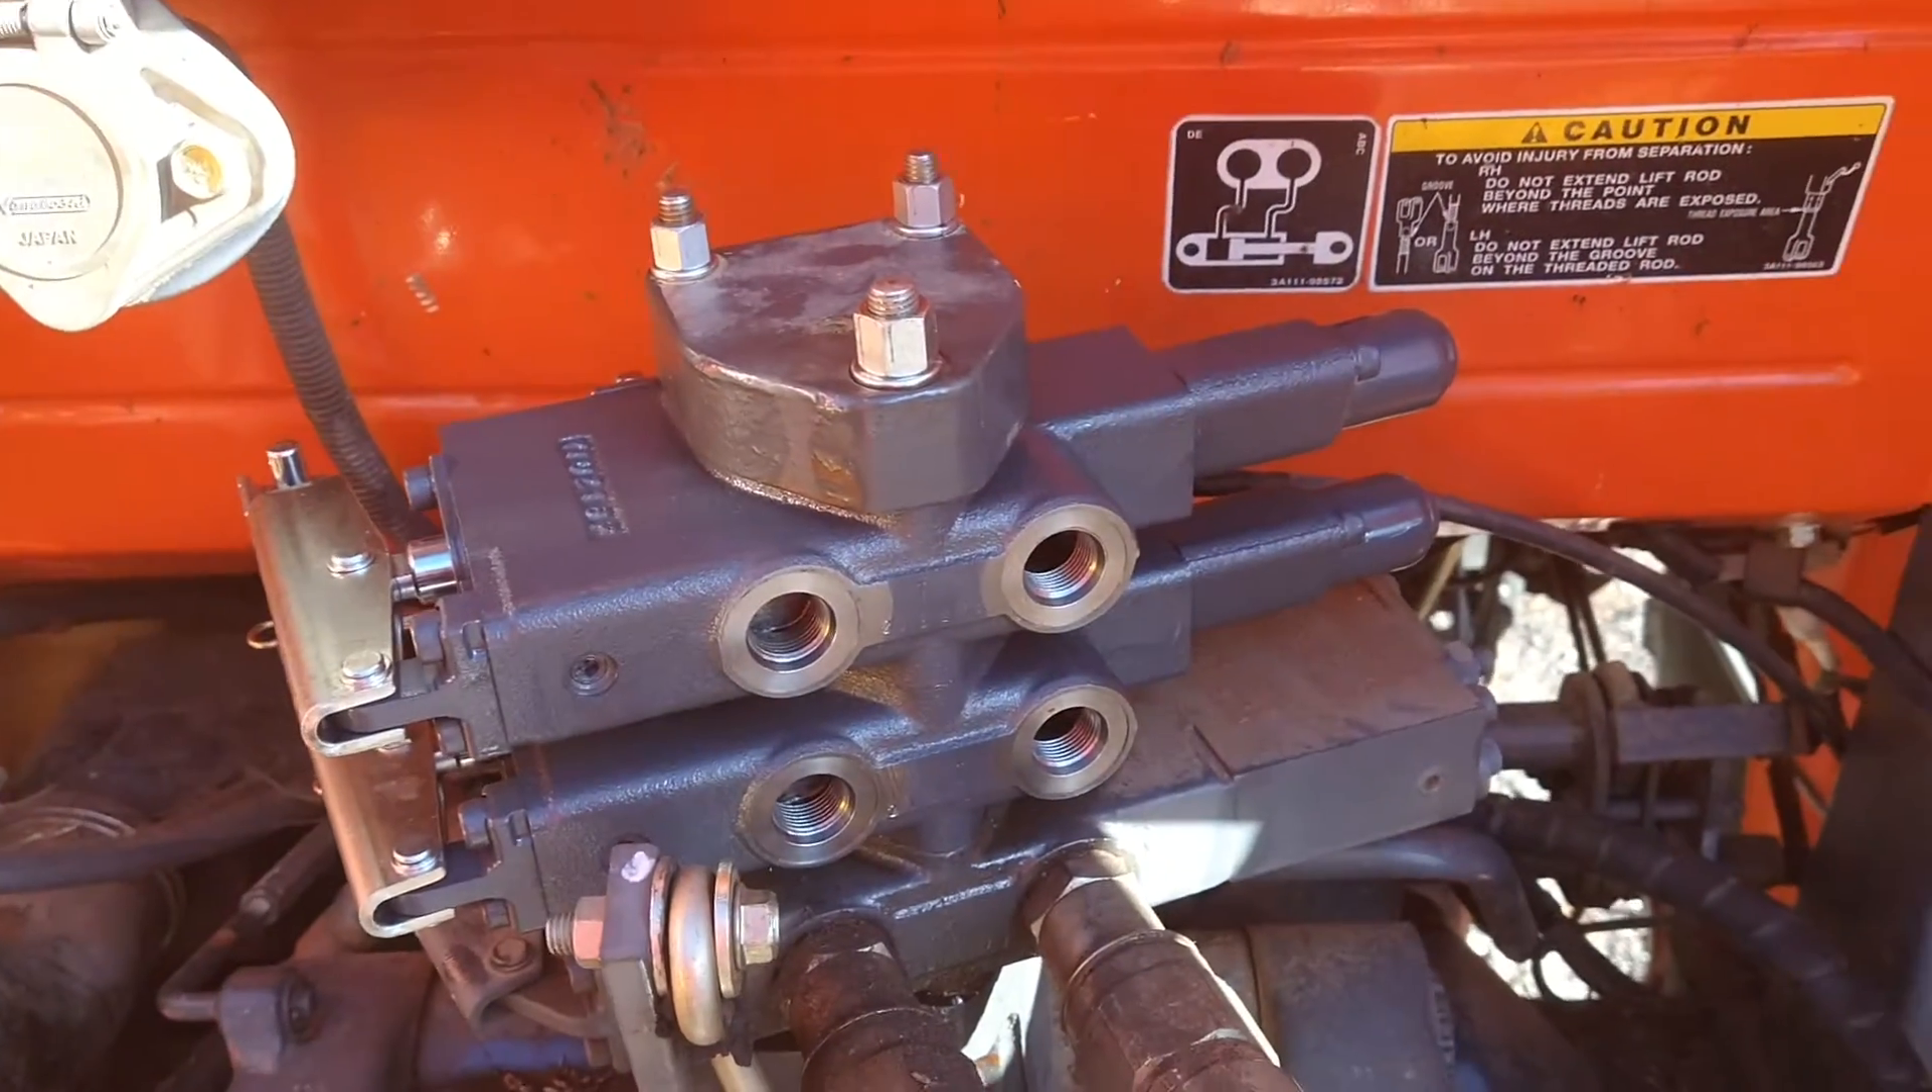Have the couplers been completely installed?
No.